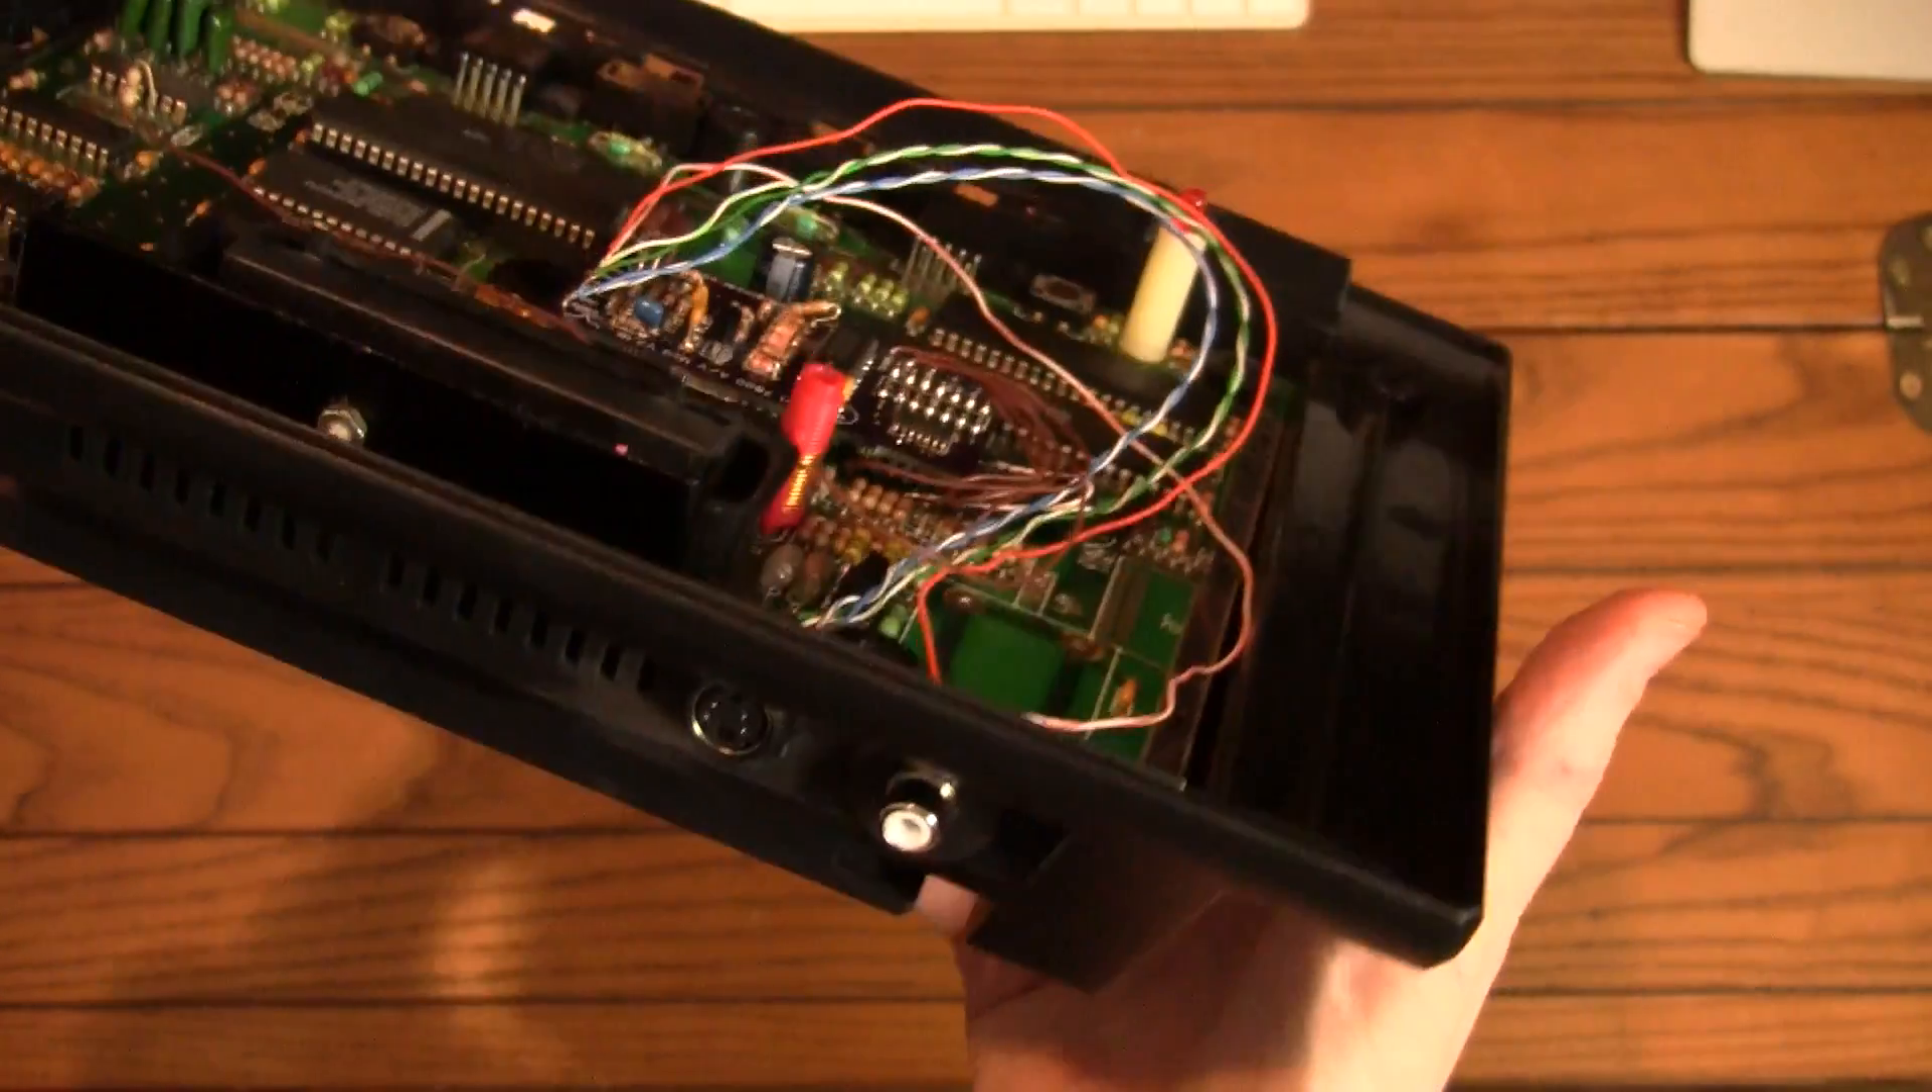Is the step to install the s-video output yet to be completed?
No.